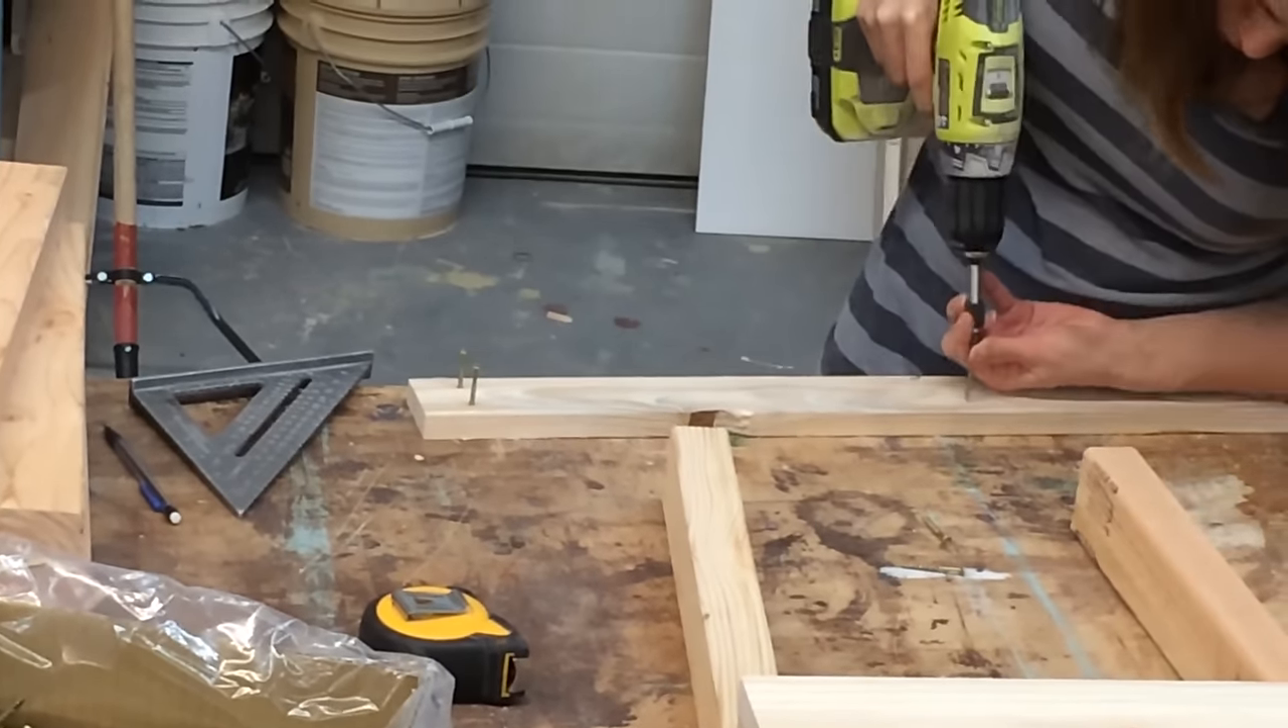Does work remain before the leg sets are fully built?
Yes.